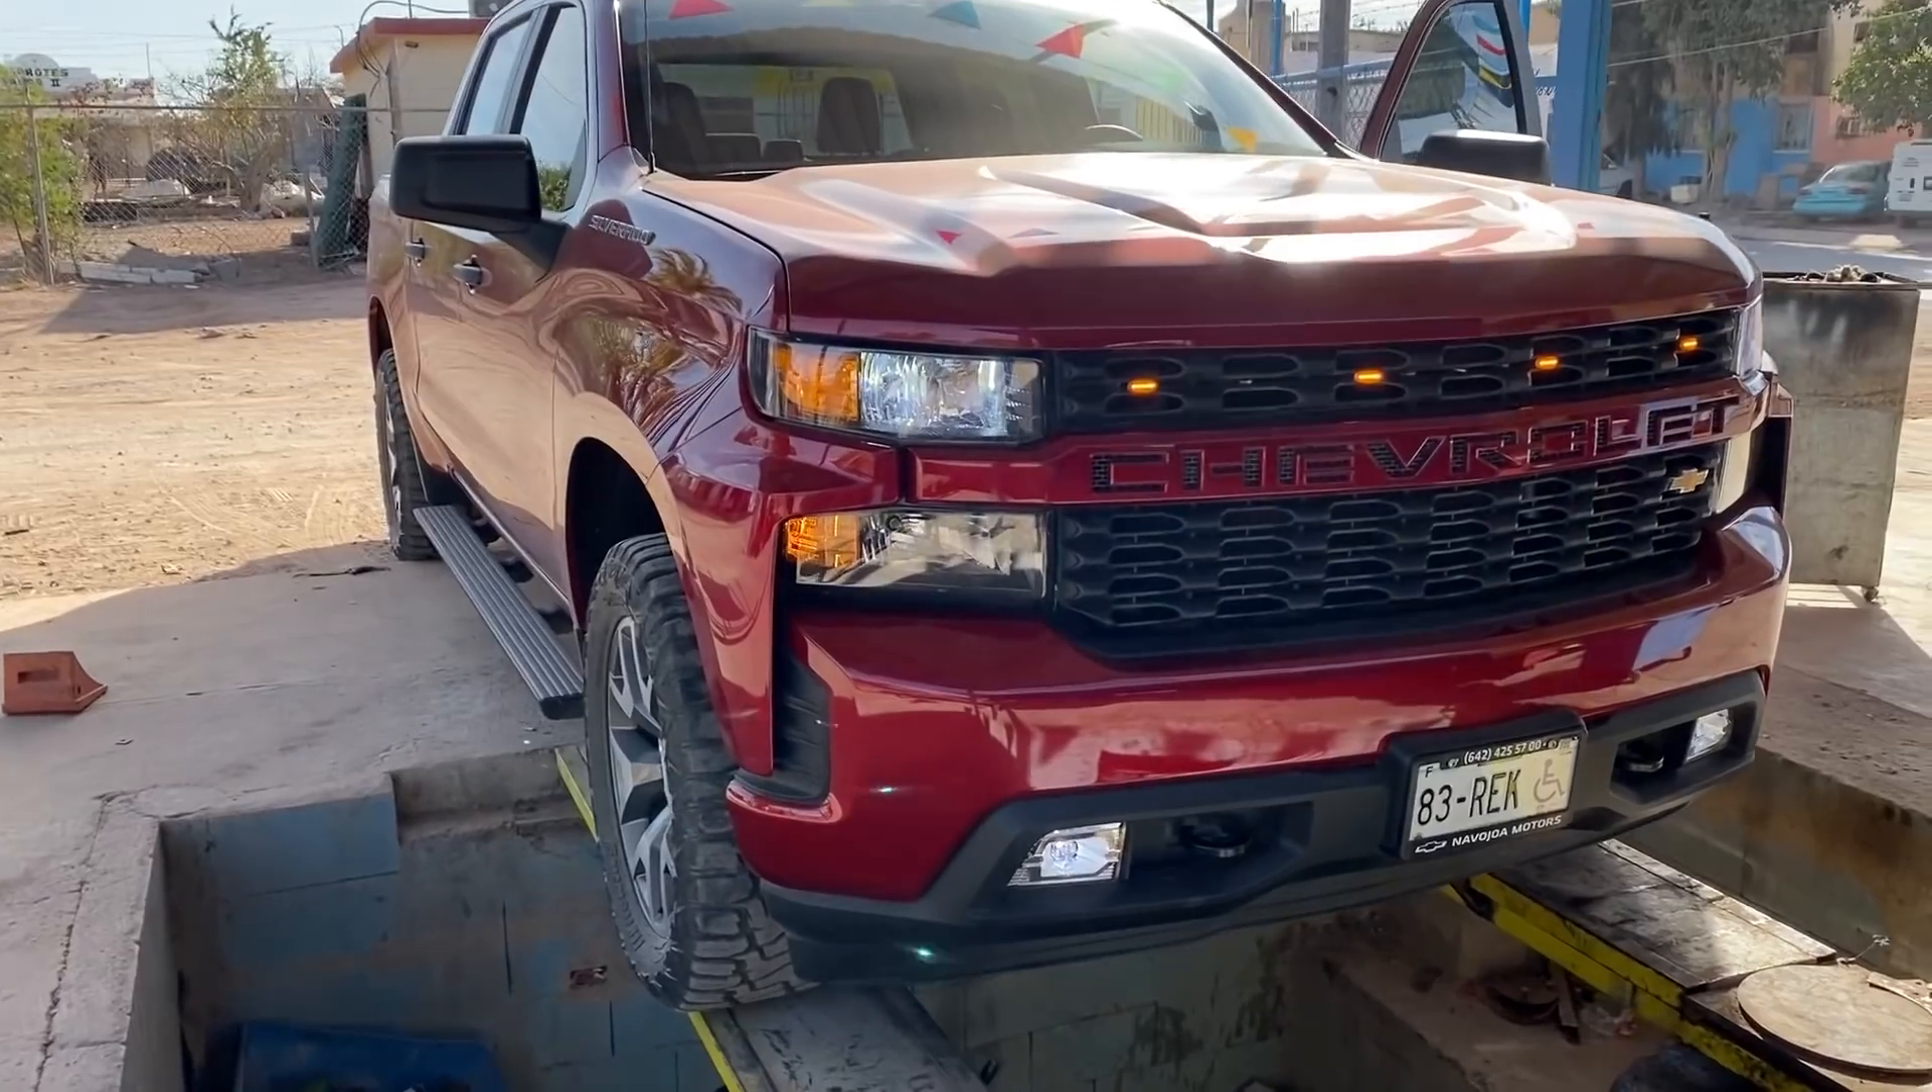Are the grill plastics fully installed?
Yes.